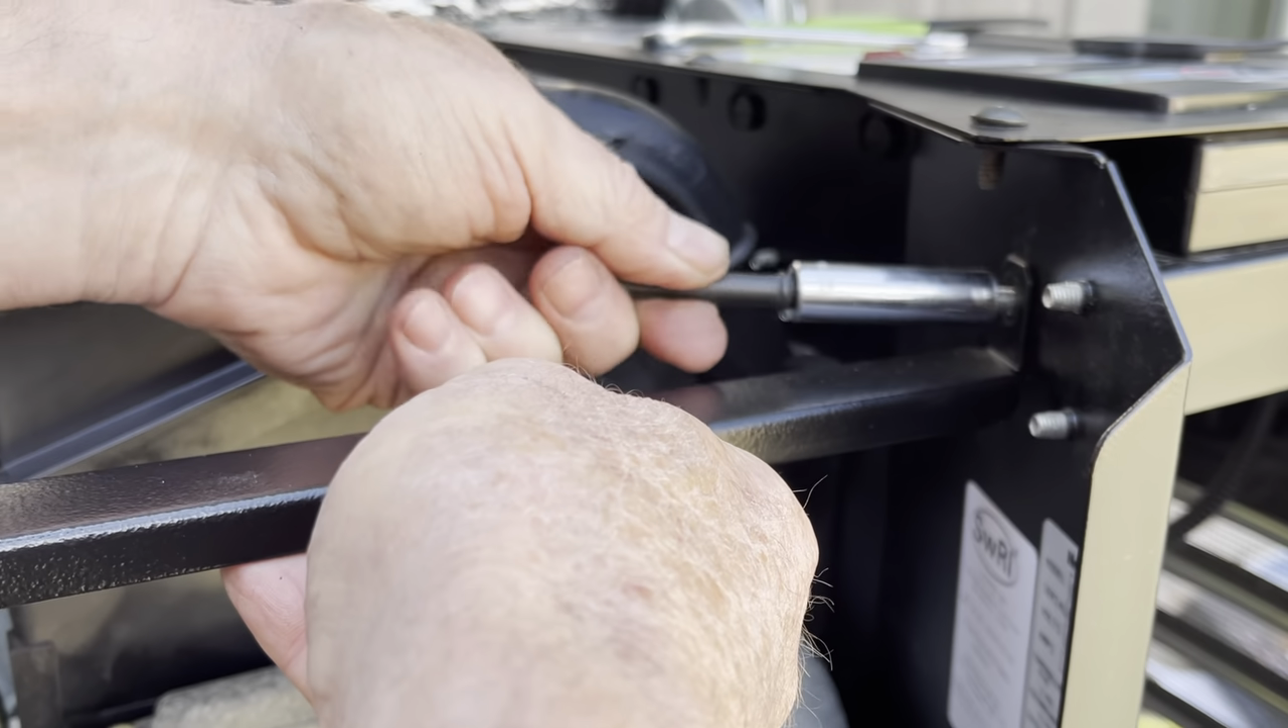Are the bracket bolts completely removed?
No.